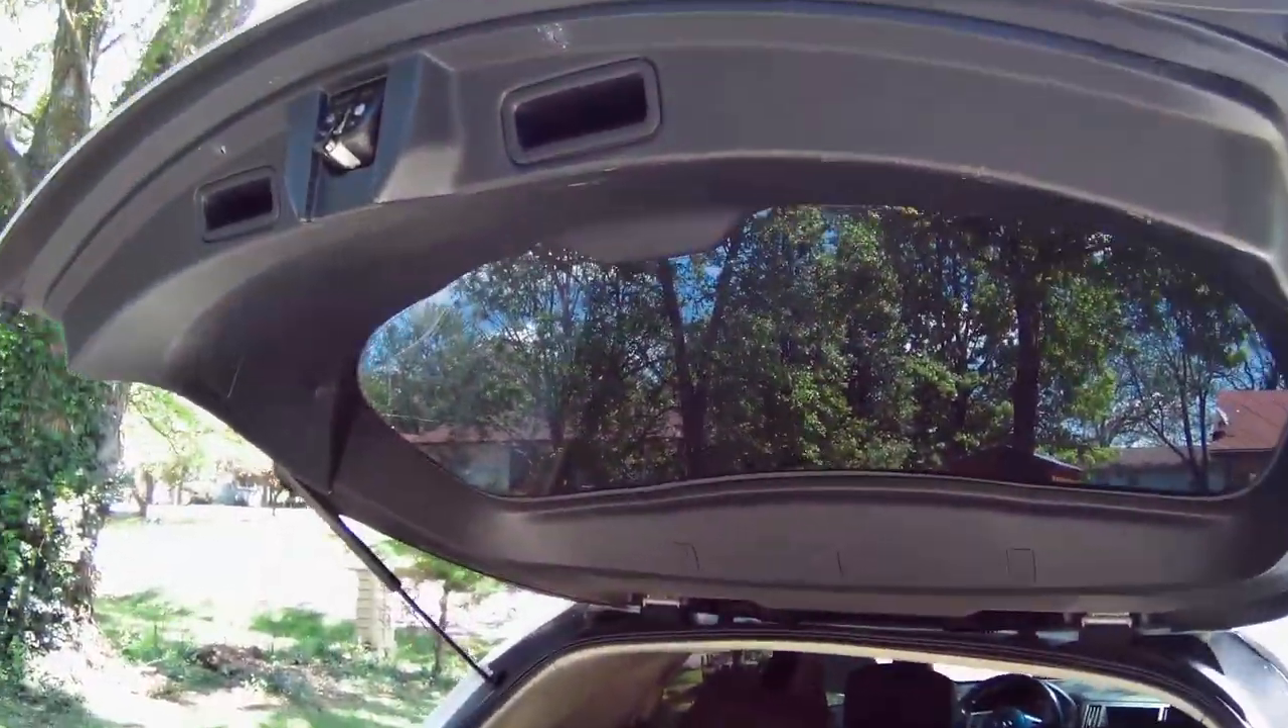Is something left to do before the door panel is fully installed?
No.